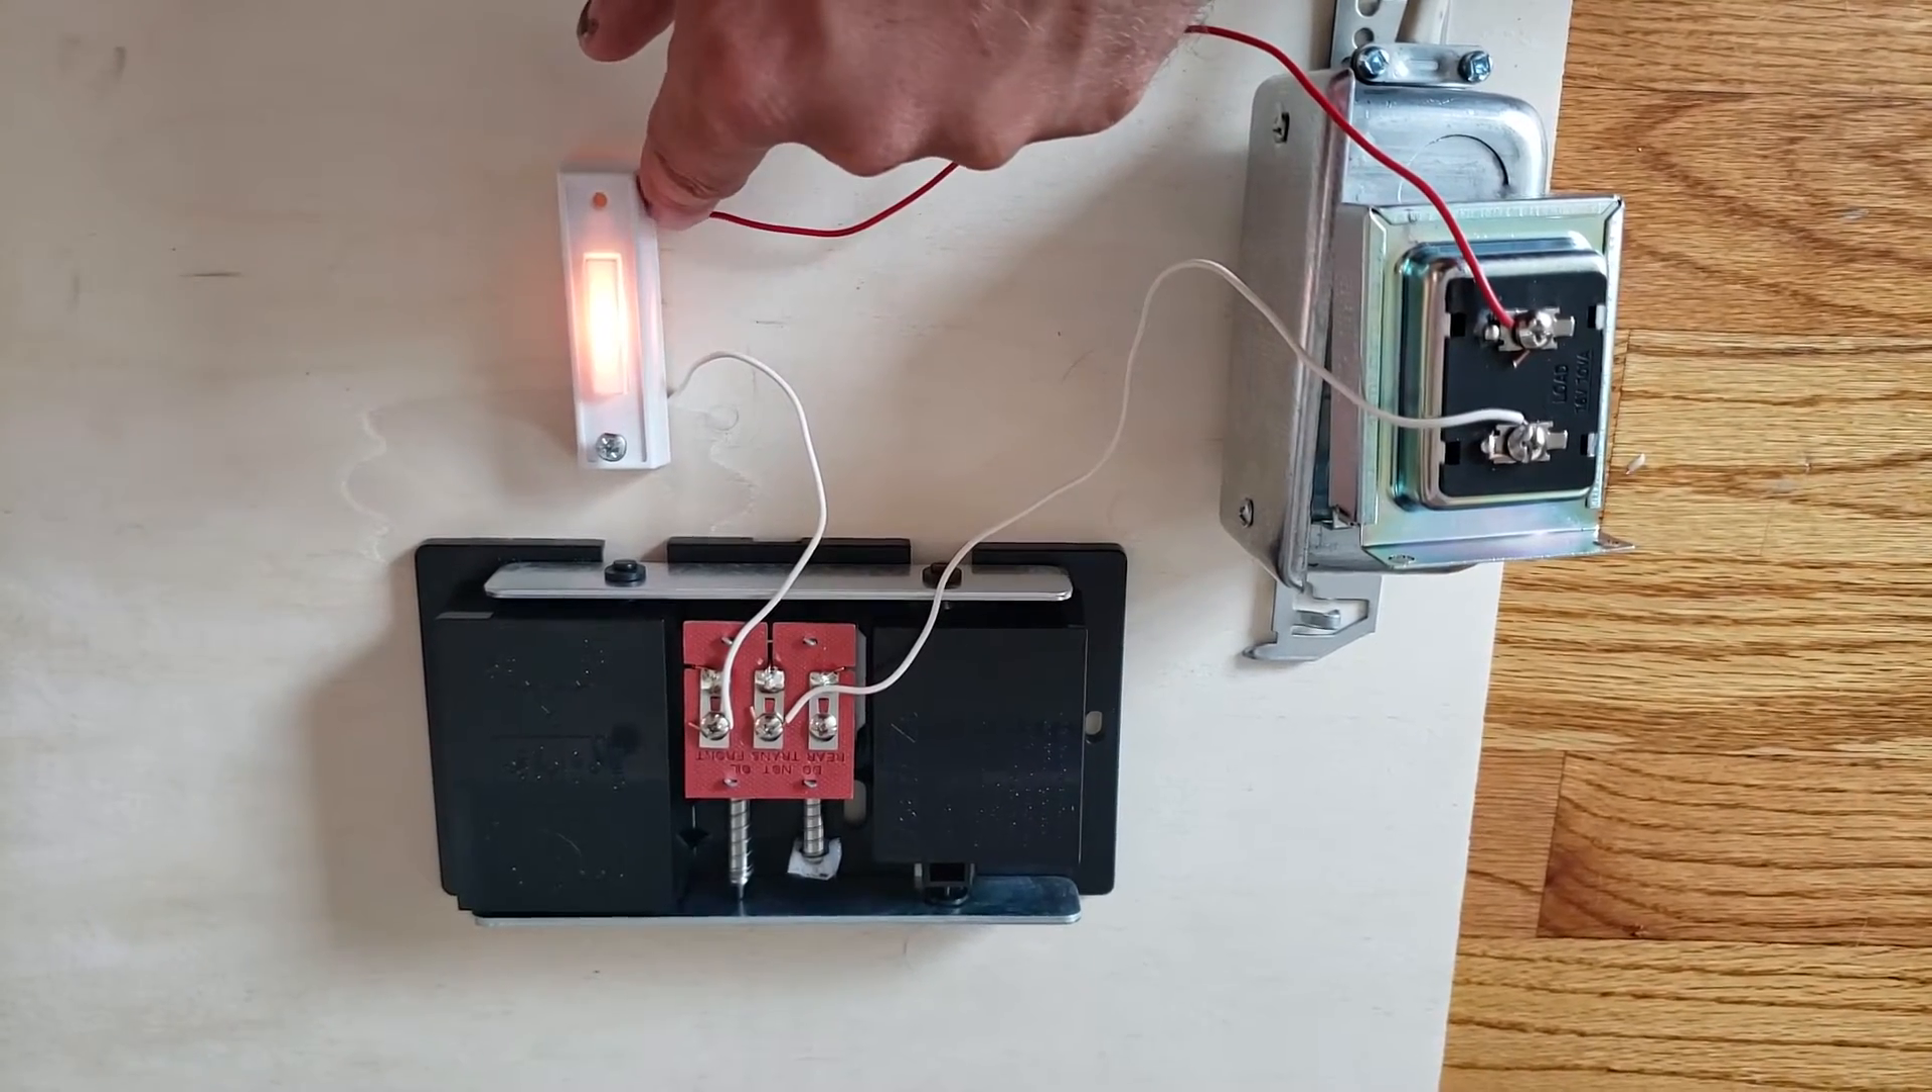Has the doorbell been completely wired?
Yes.